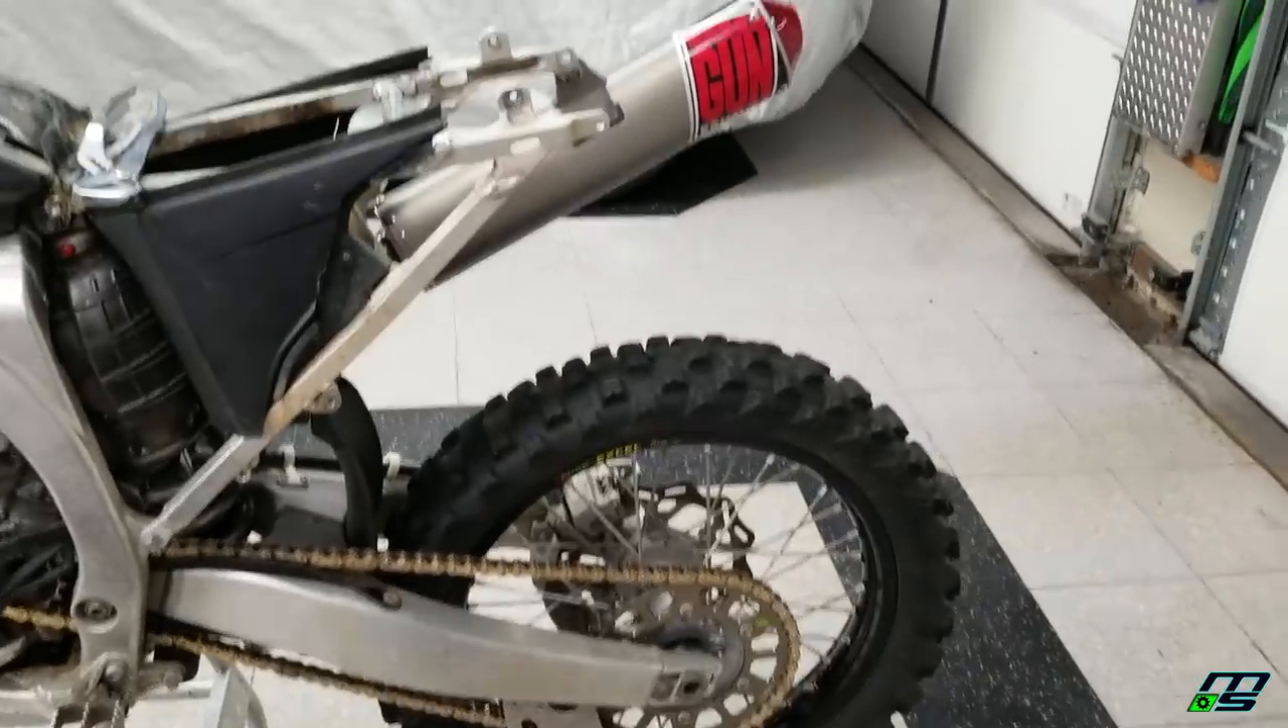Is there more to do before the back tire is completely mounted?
No.